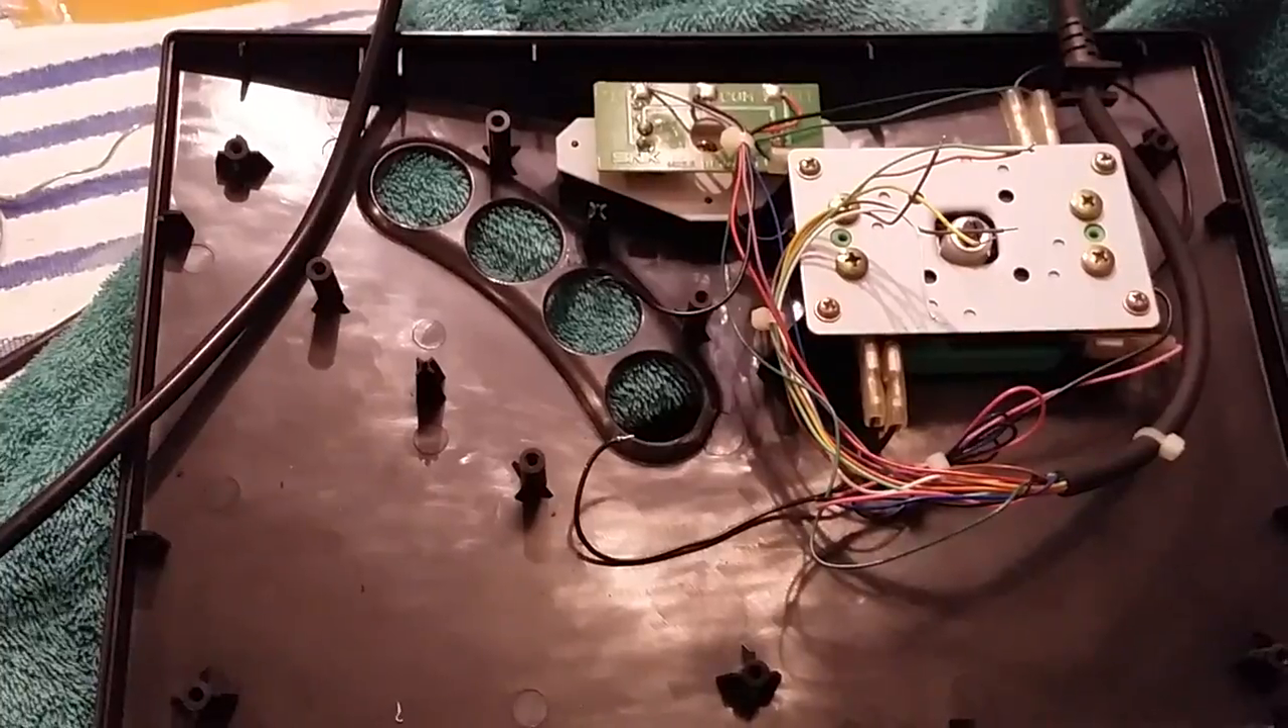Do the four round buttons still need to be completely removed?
No.